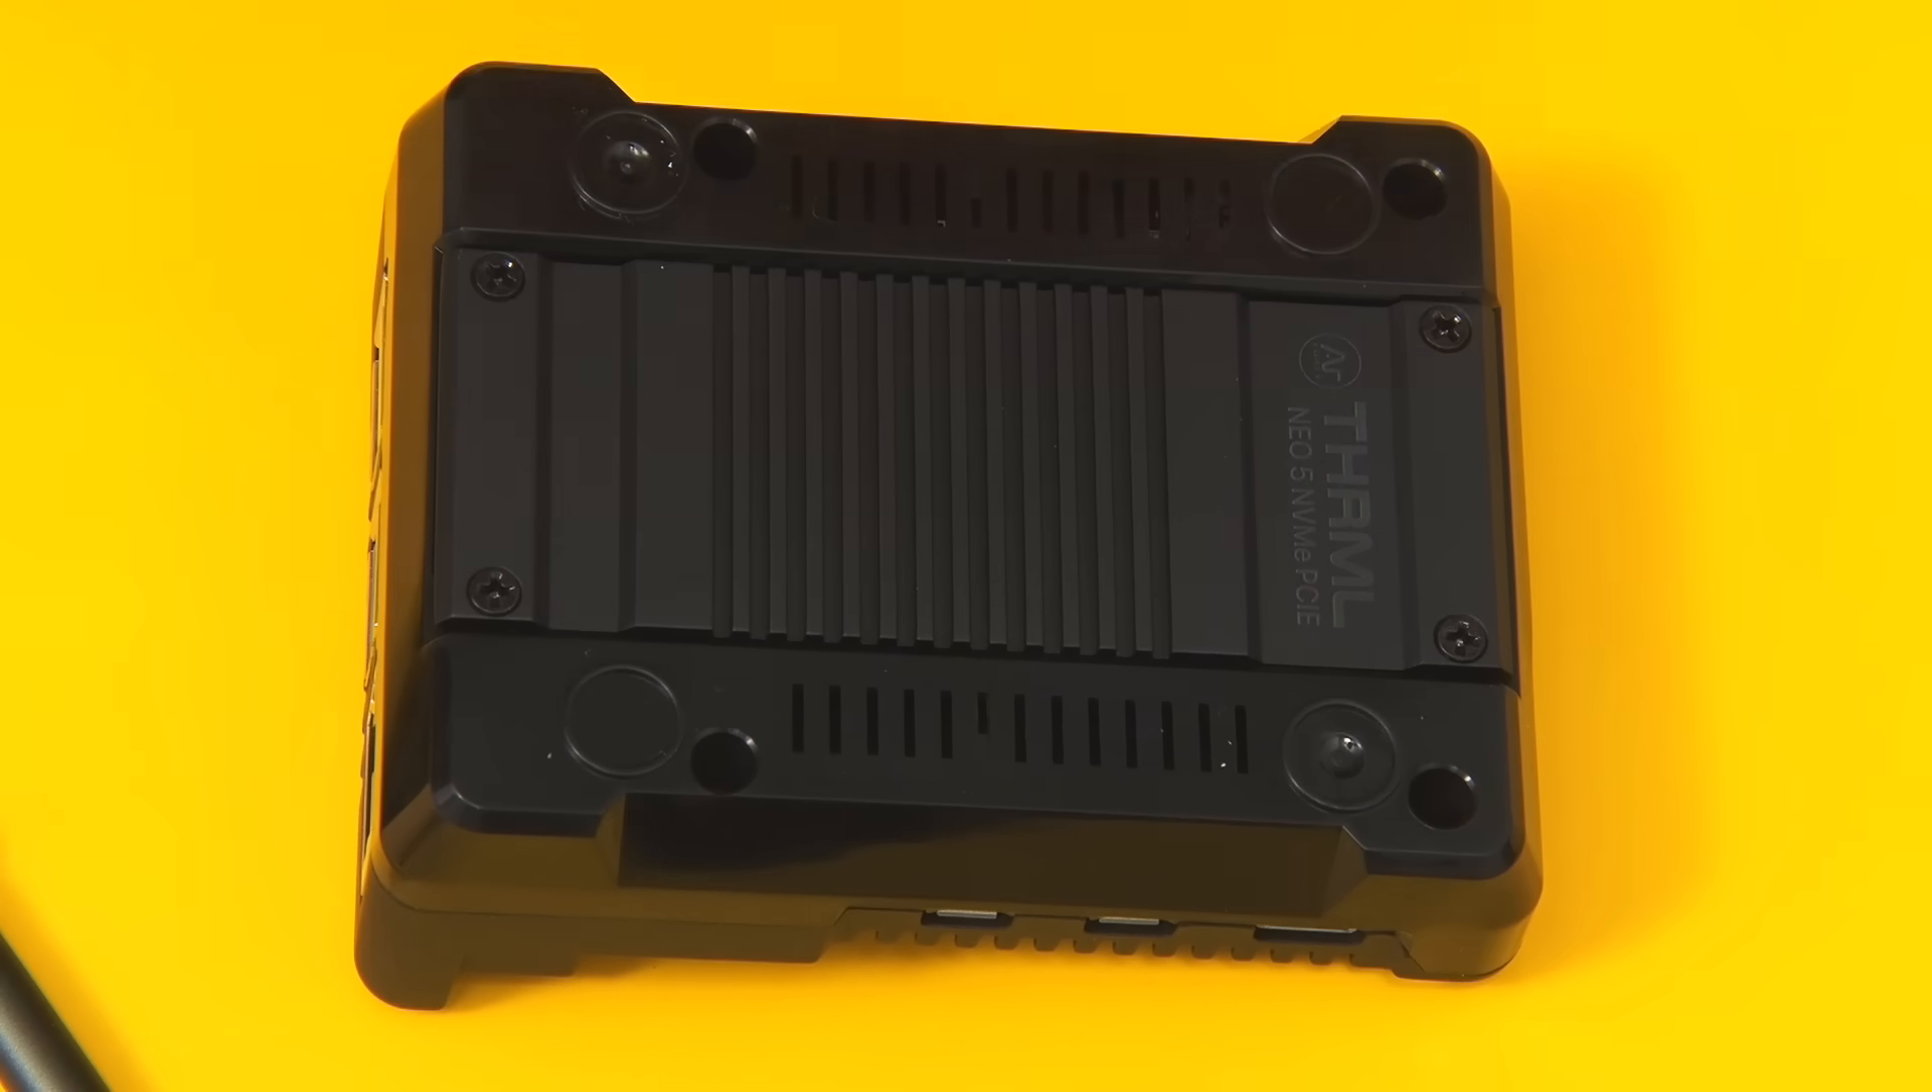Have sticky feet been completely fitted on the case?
No.